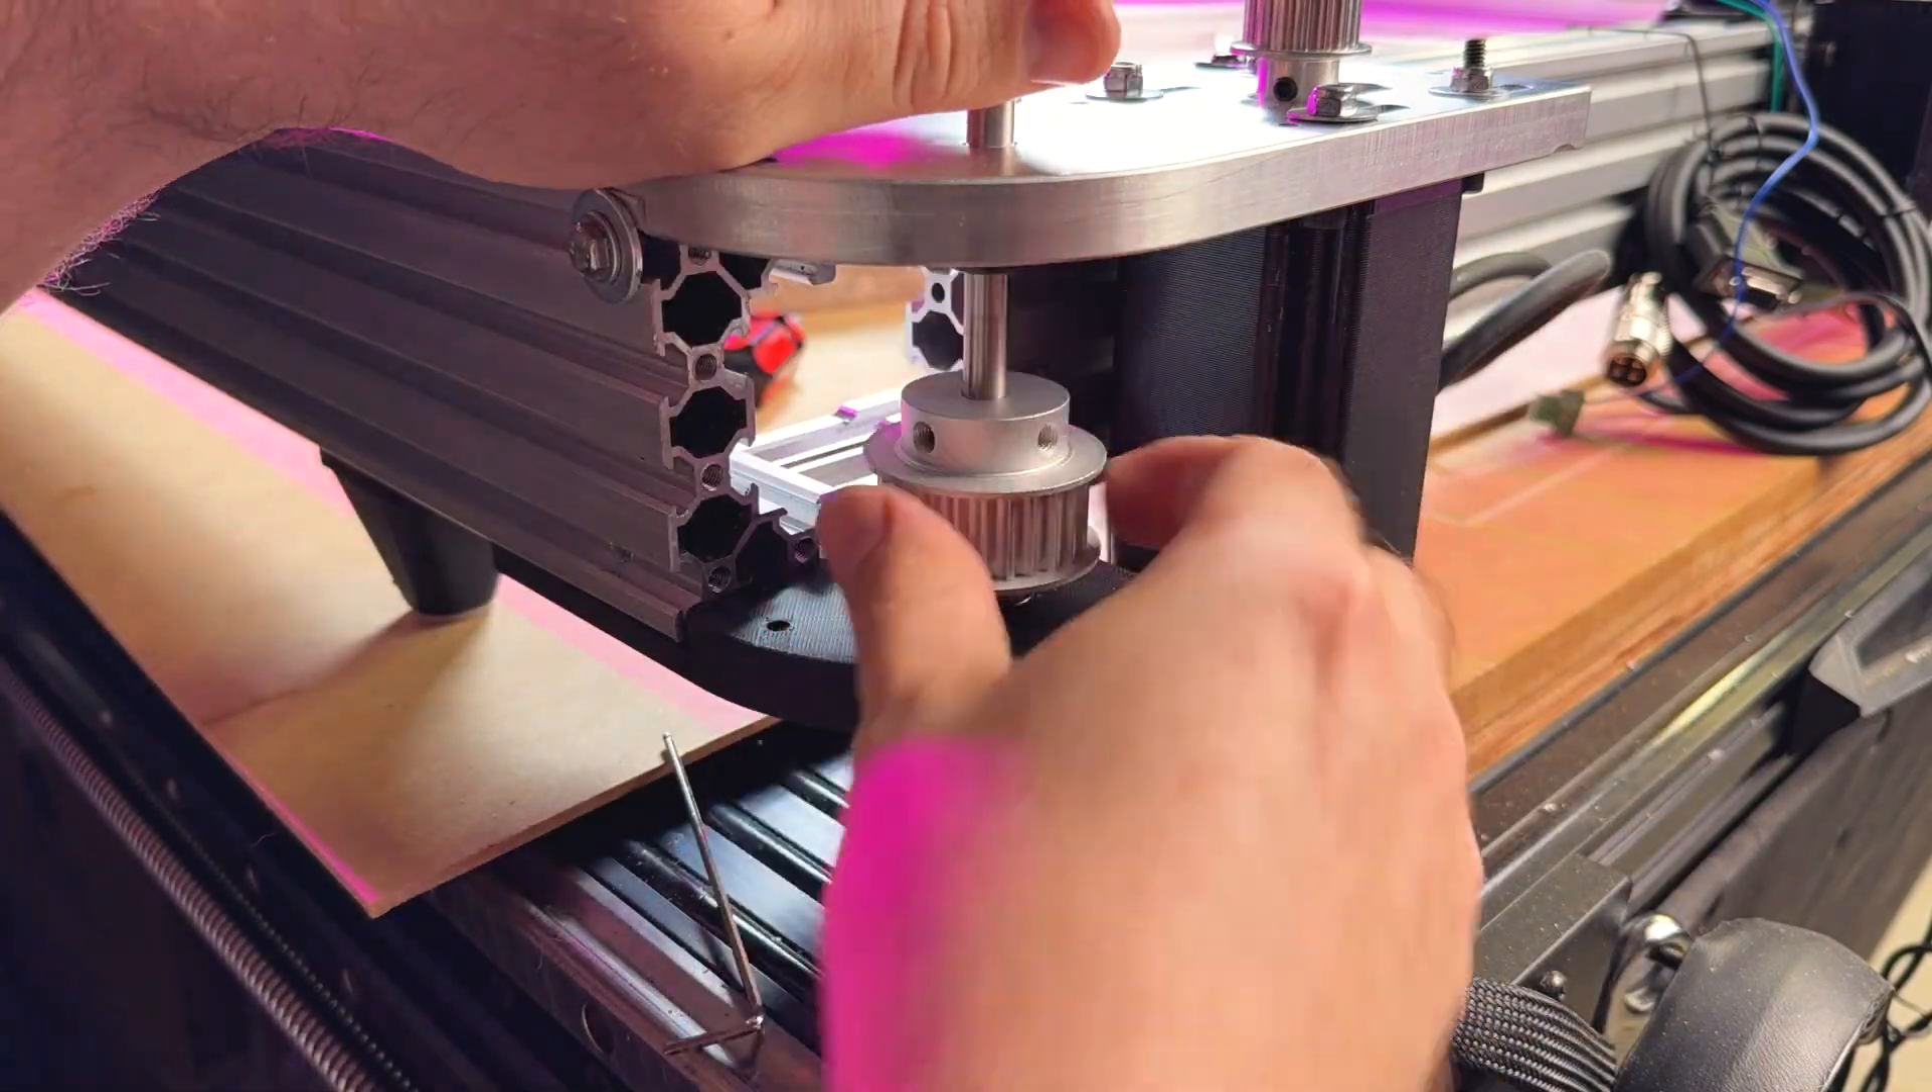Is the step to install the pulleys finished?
No.